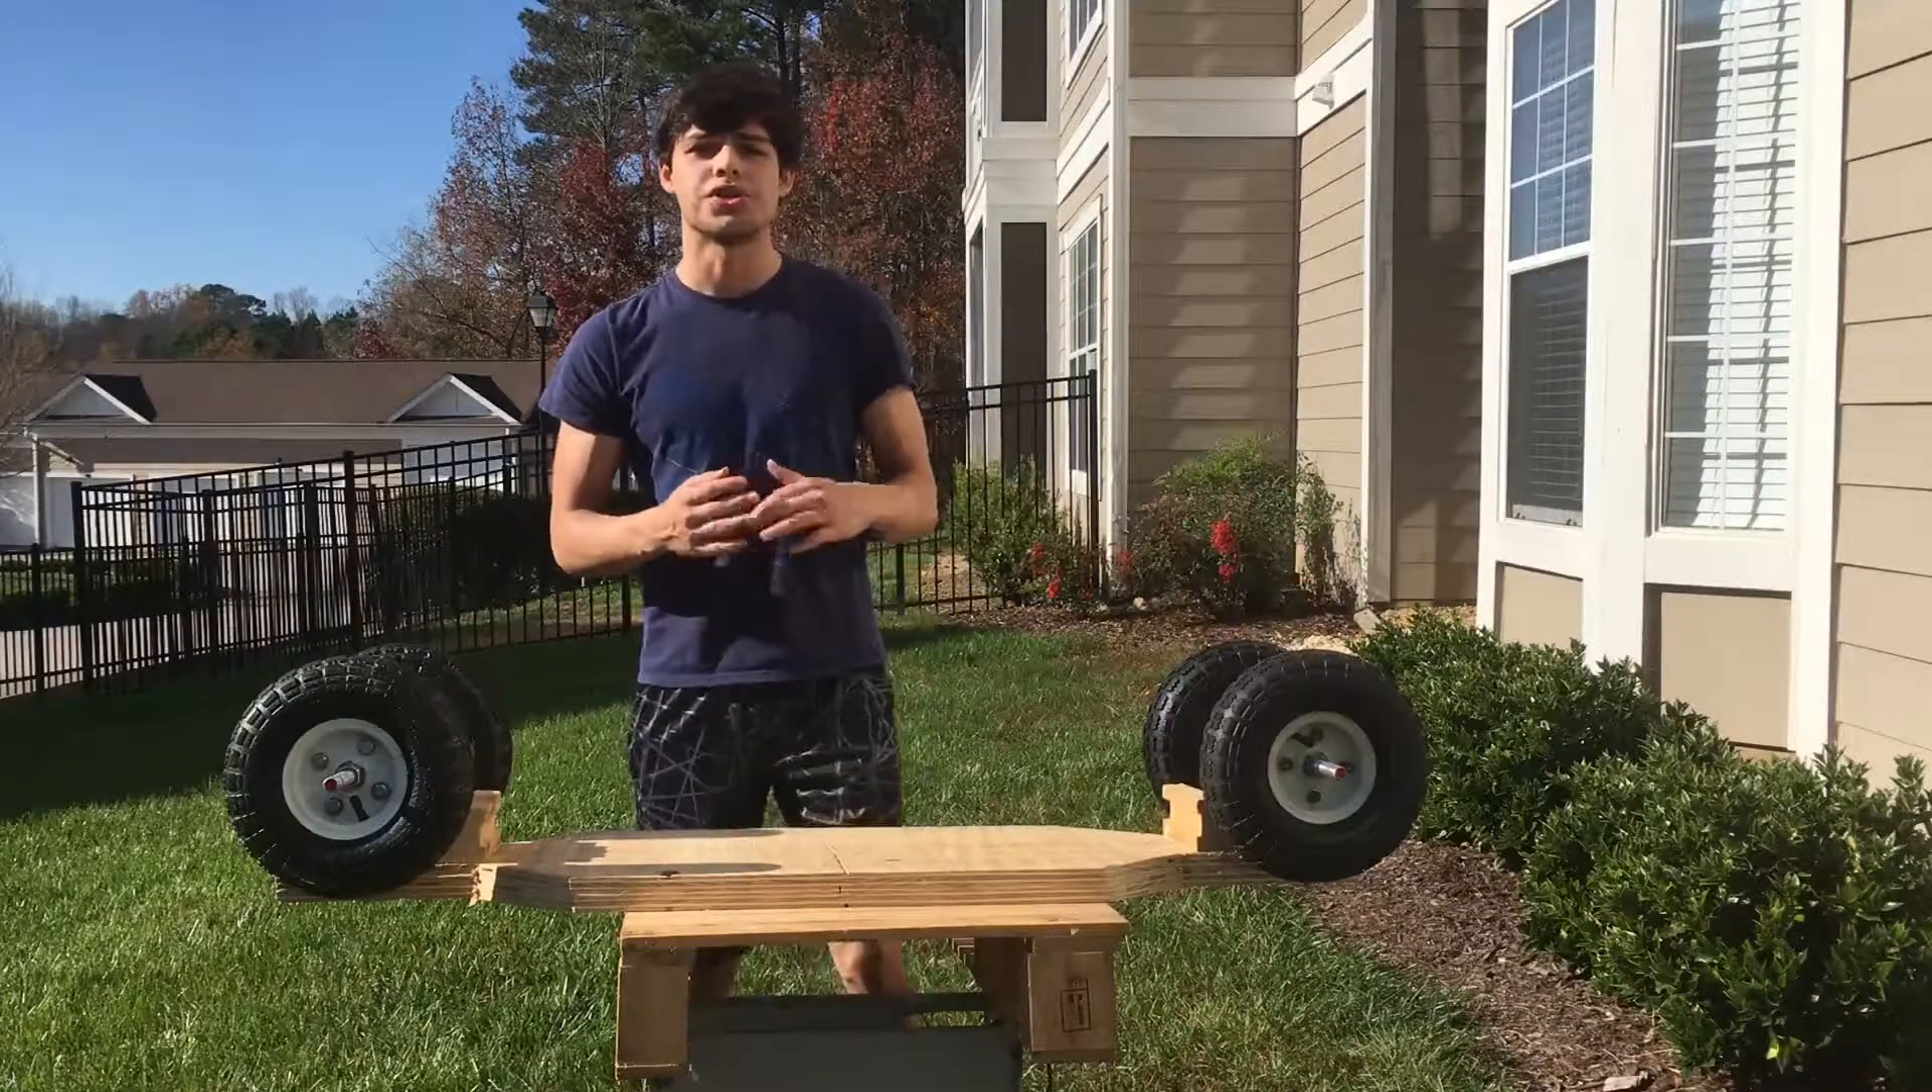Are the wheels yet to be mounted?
No.